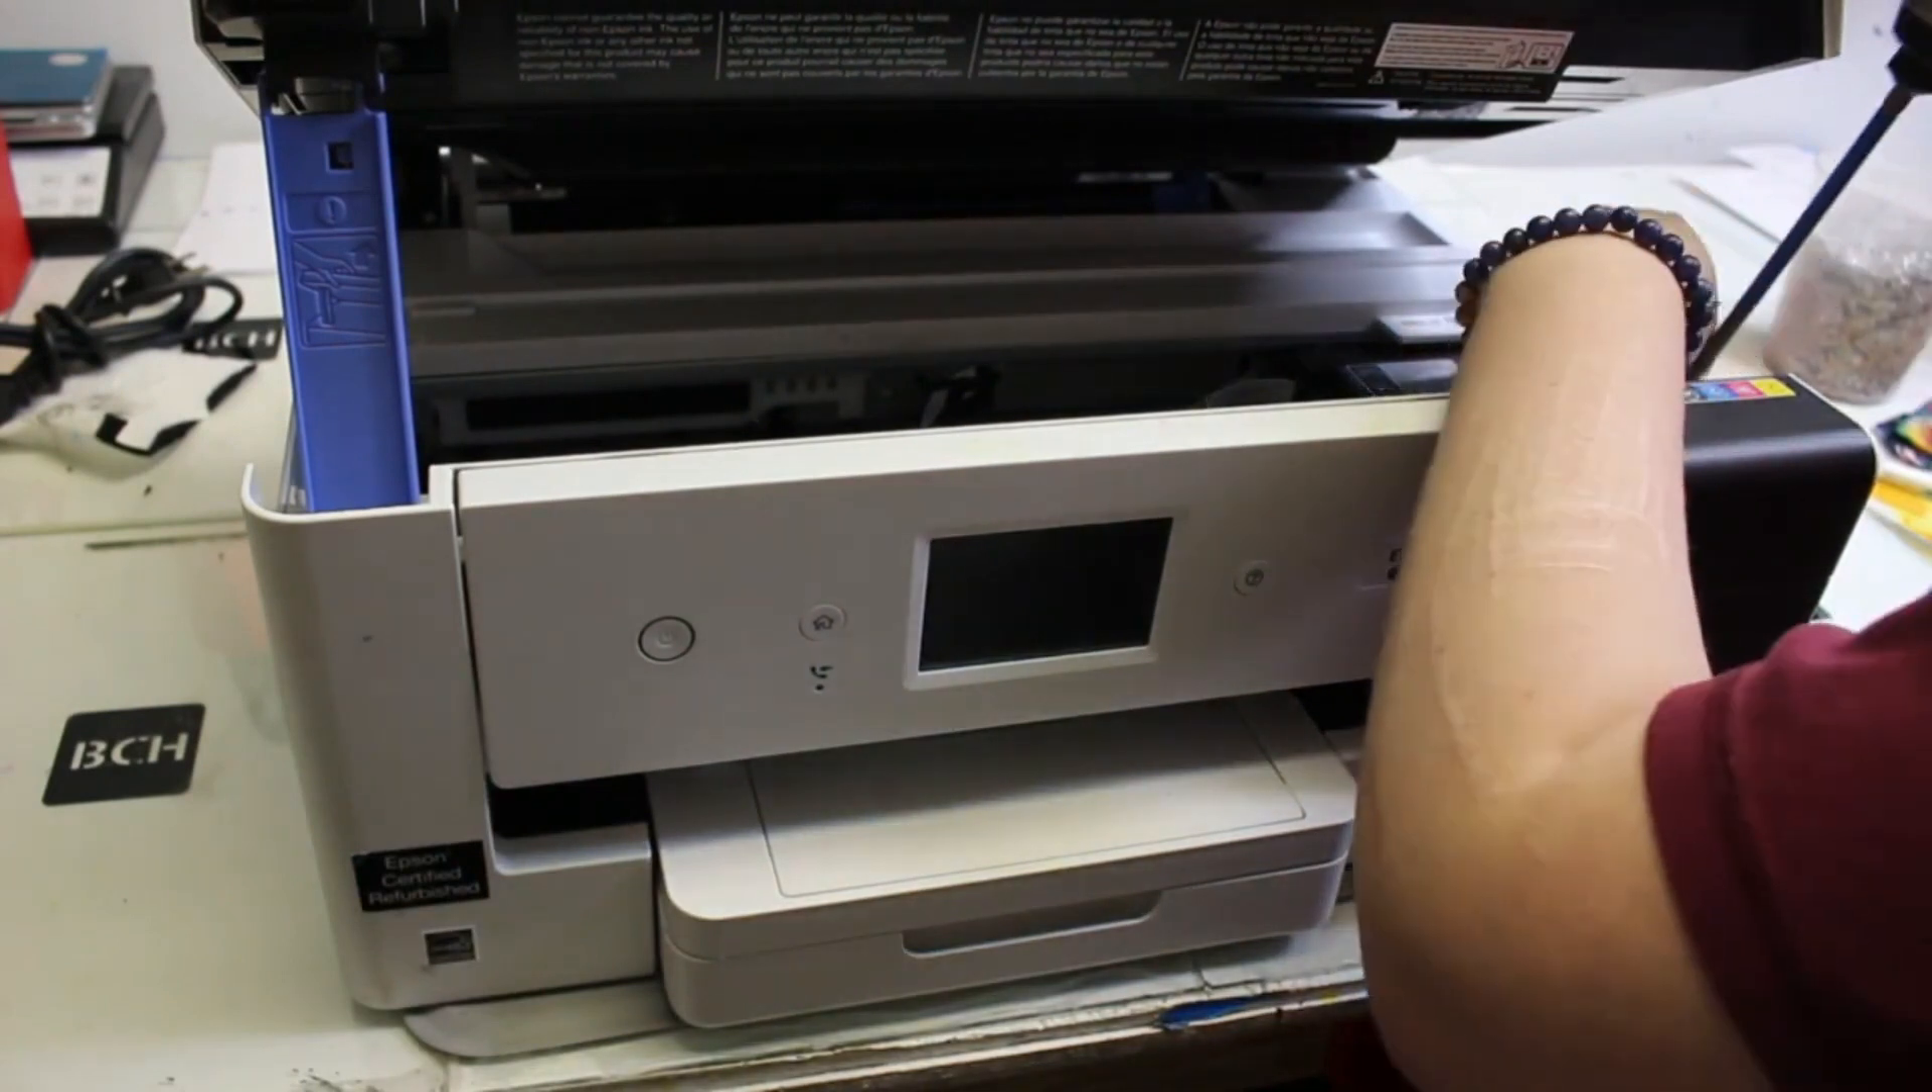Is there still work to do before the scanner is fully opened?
No.